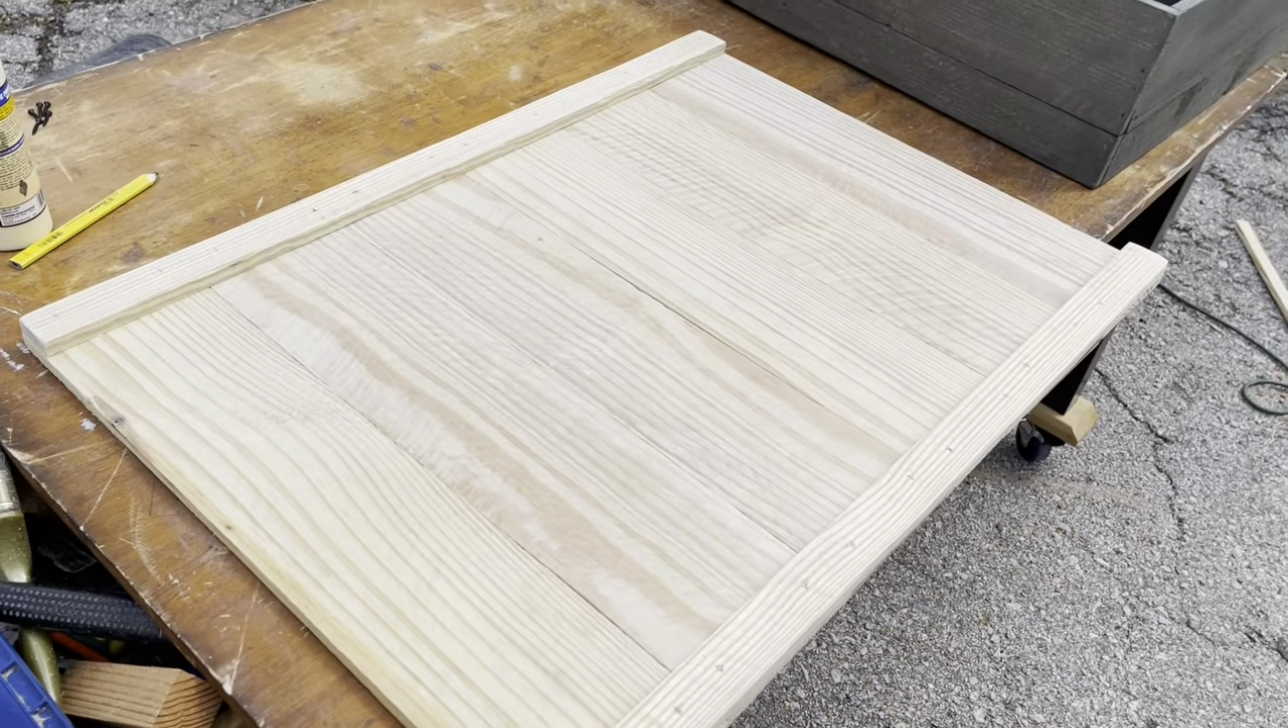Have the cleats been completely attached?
Yes.